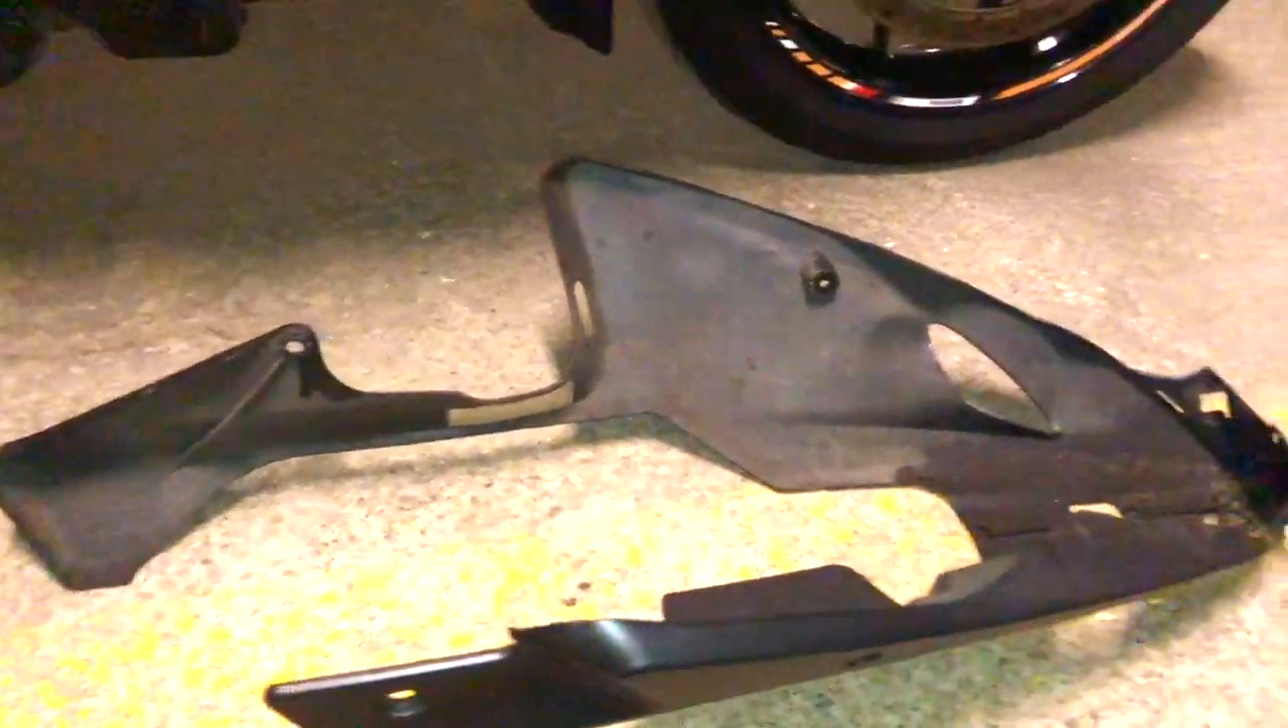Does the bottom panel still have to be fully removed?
No.